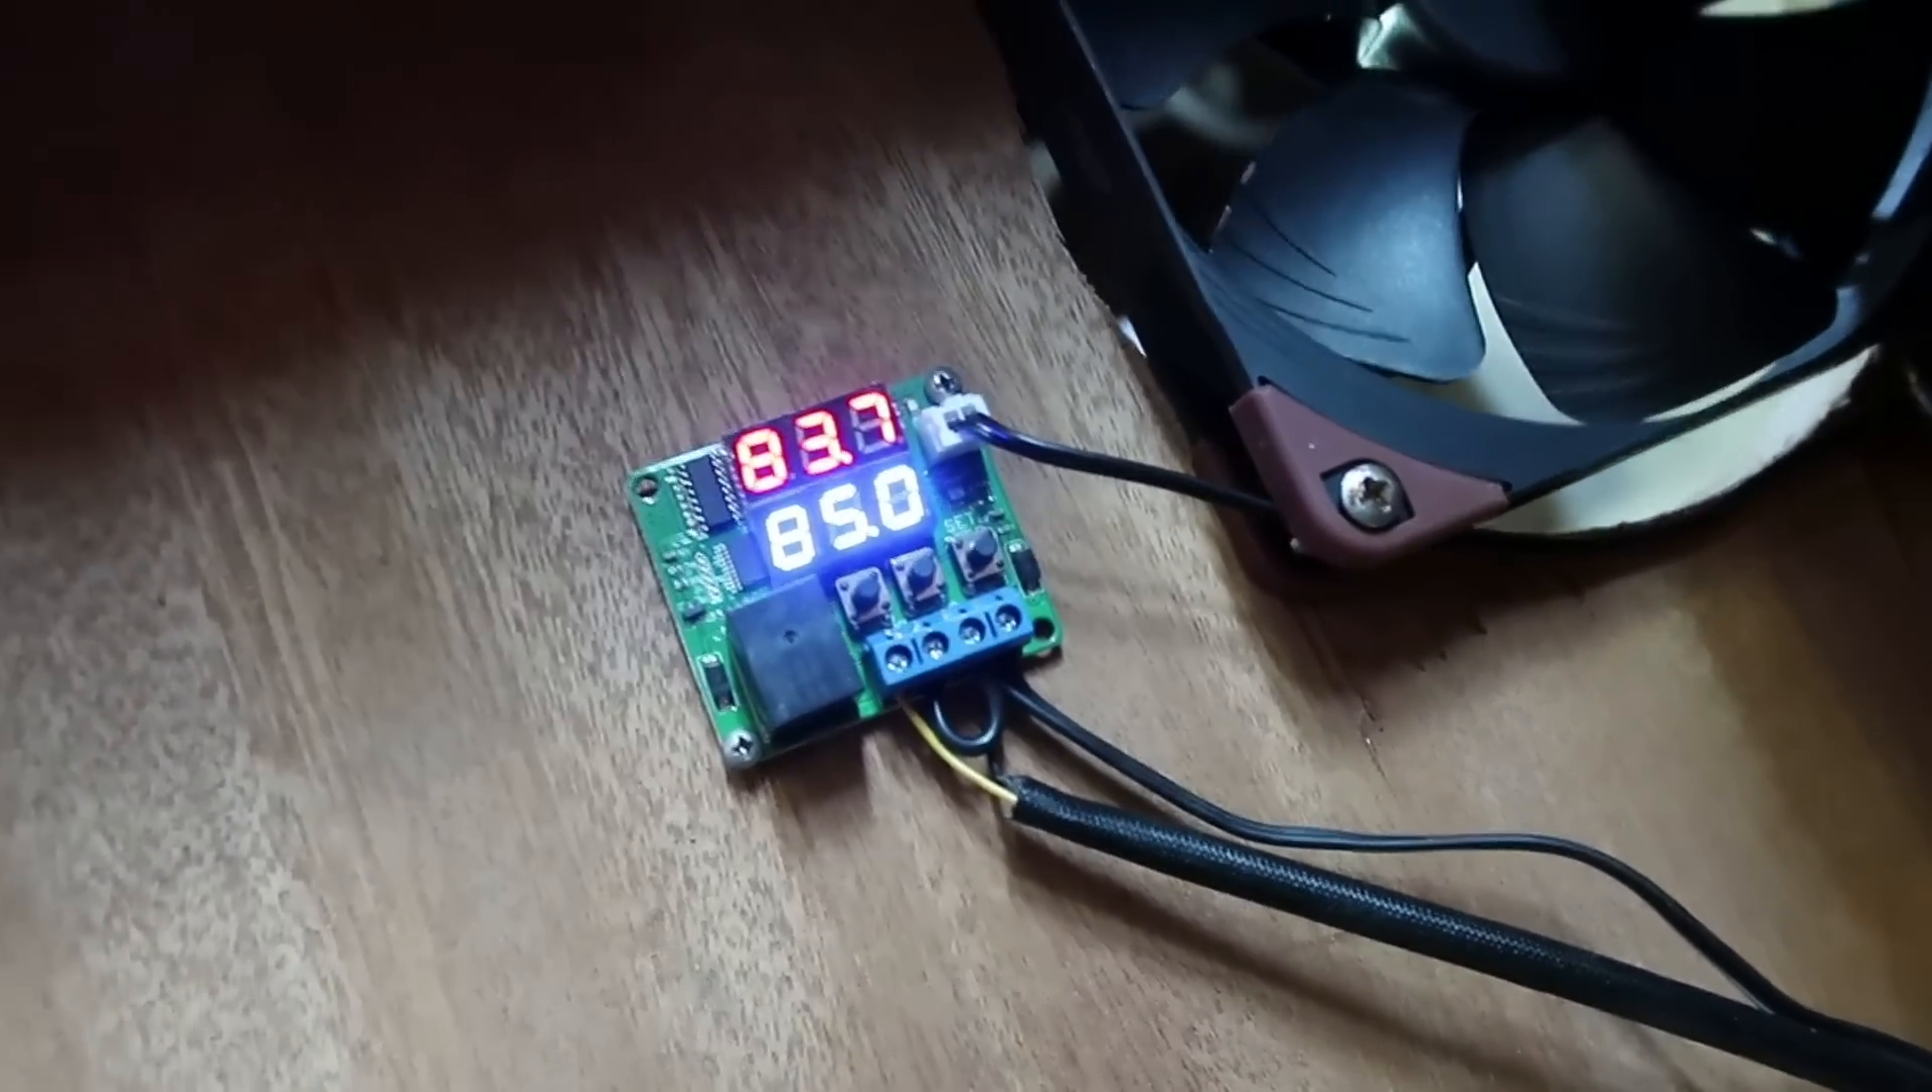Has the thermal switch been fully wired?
Yes.